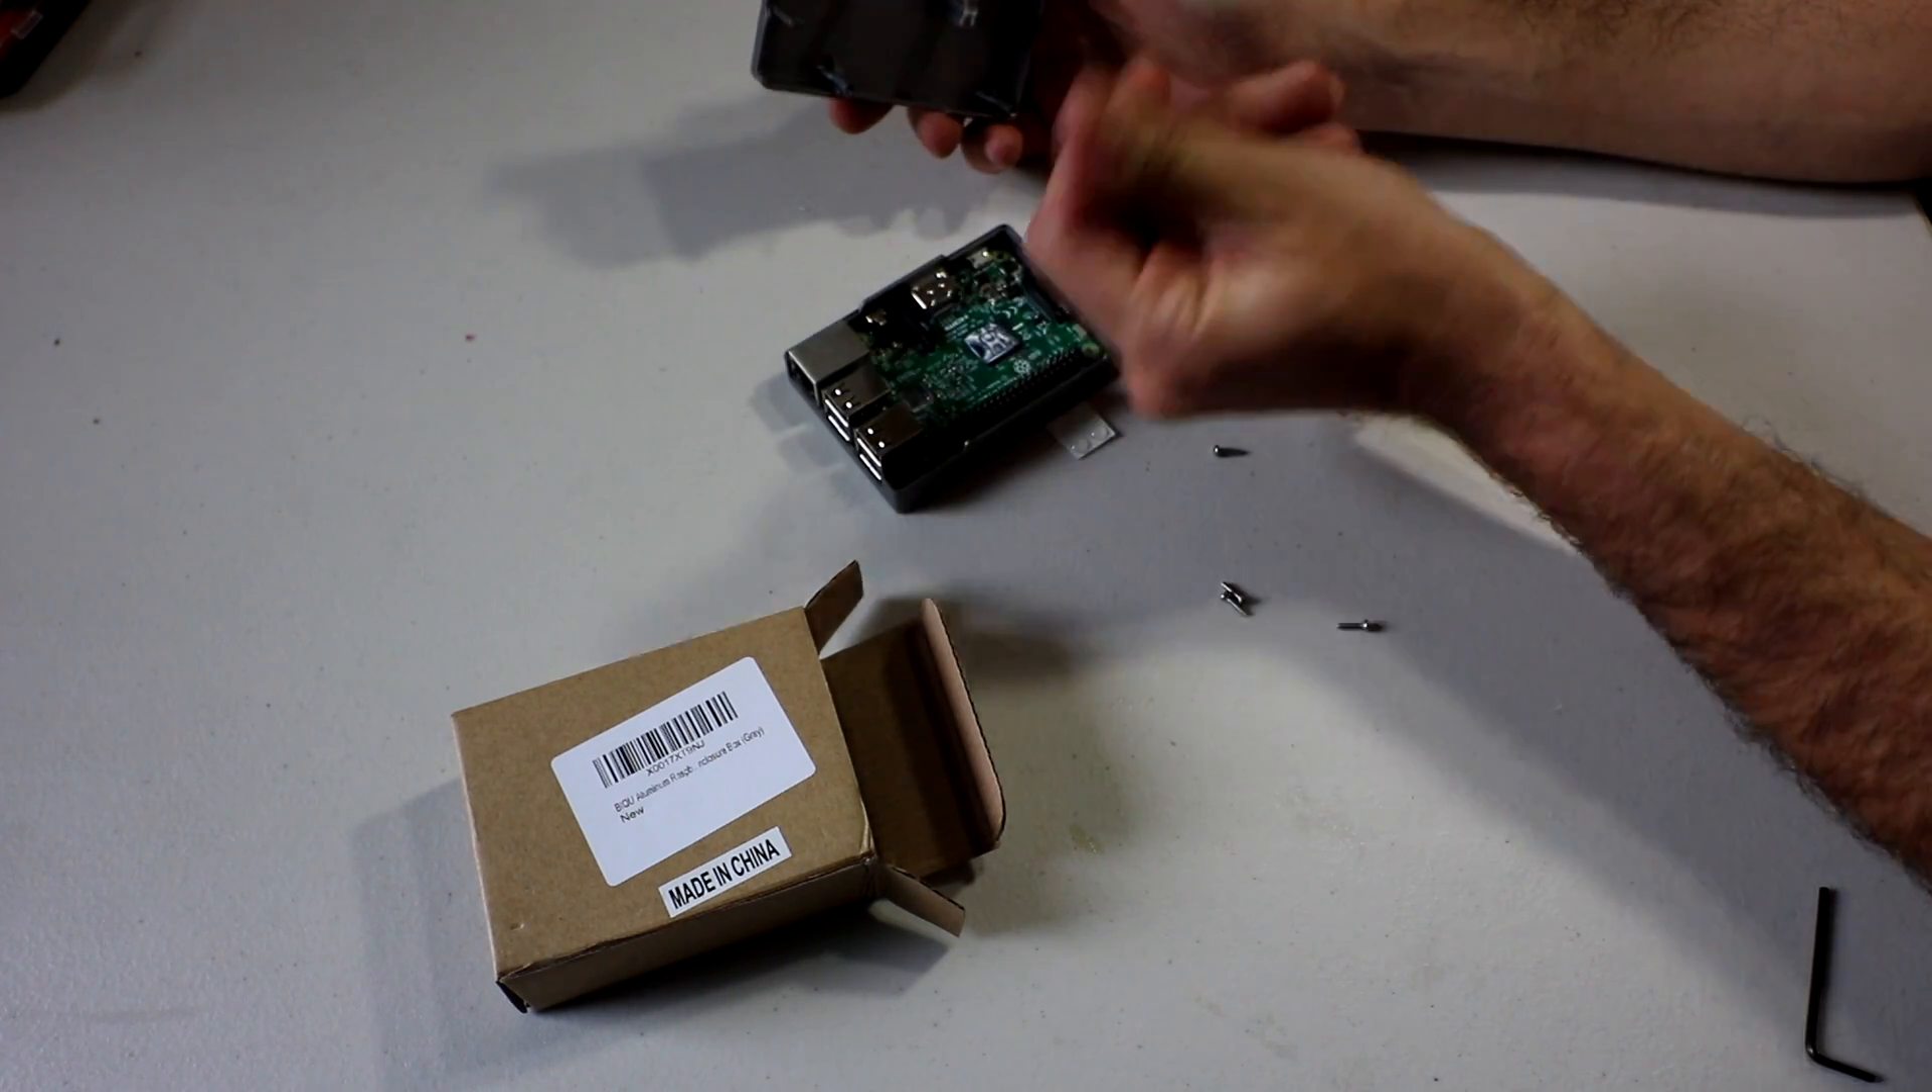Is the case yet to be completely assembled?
Yes.